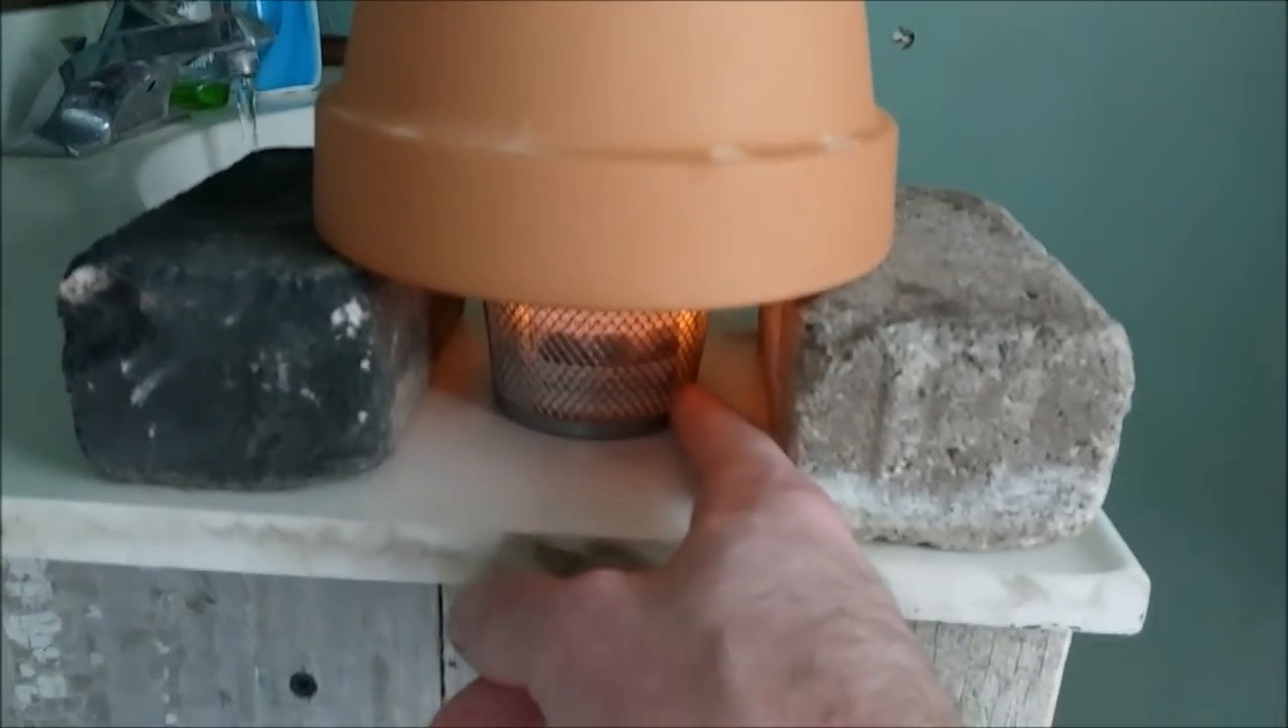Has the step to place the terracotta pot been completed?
Yes.